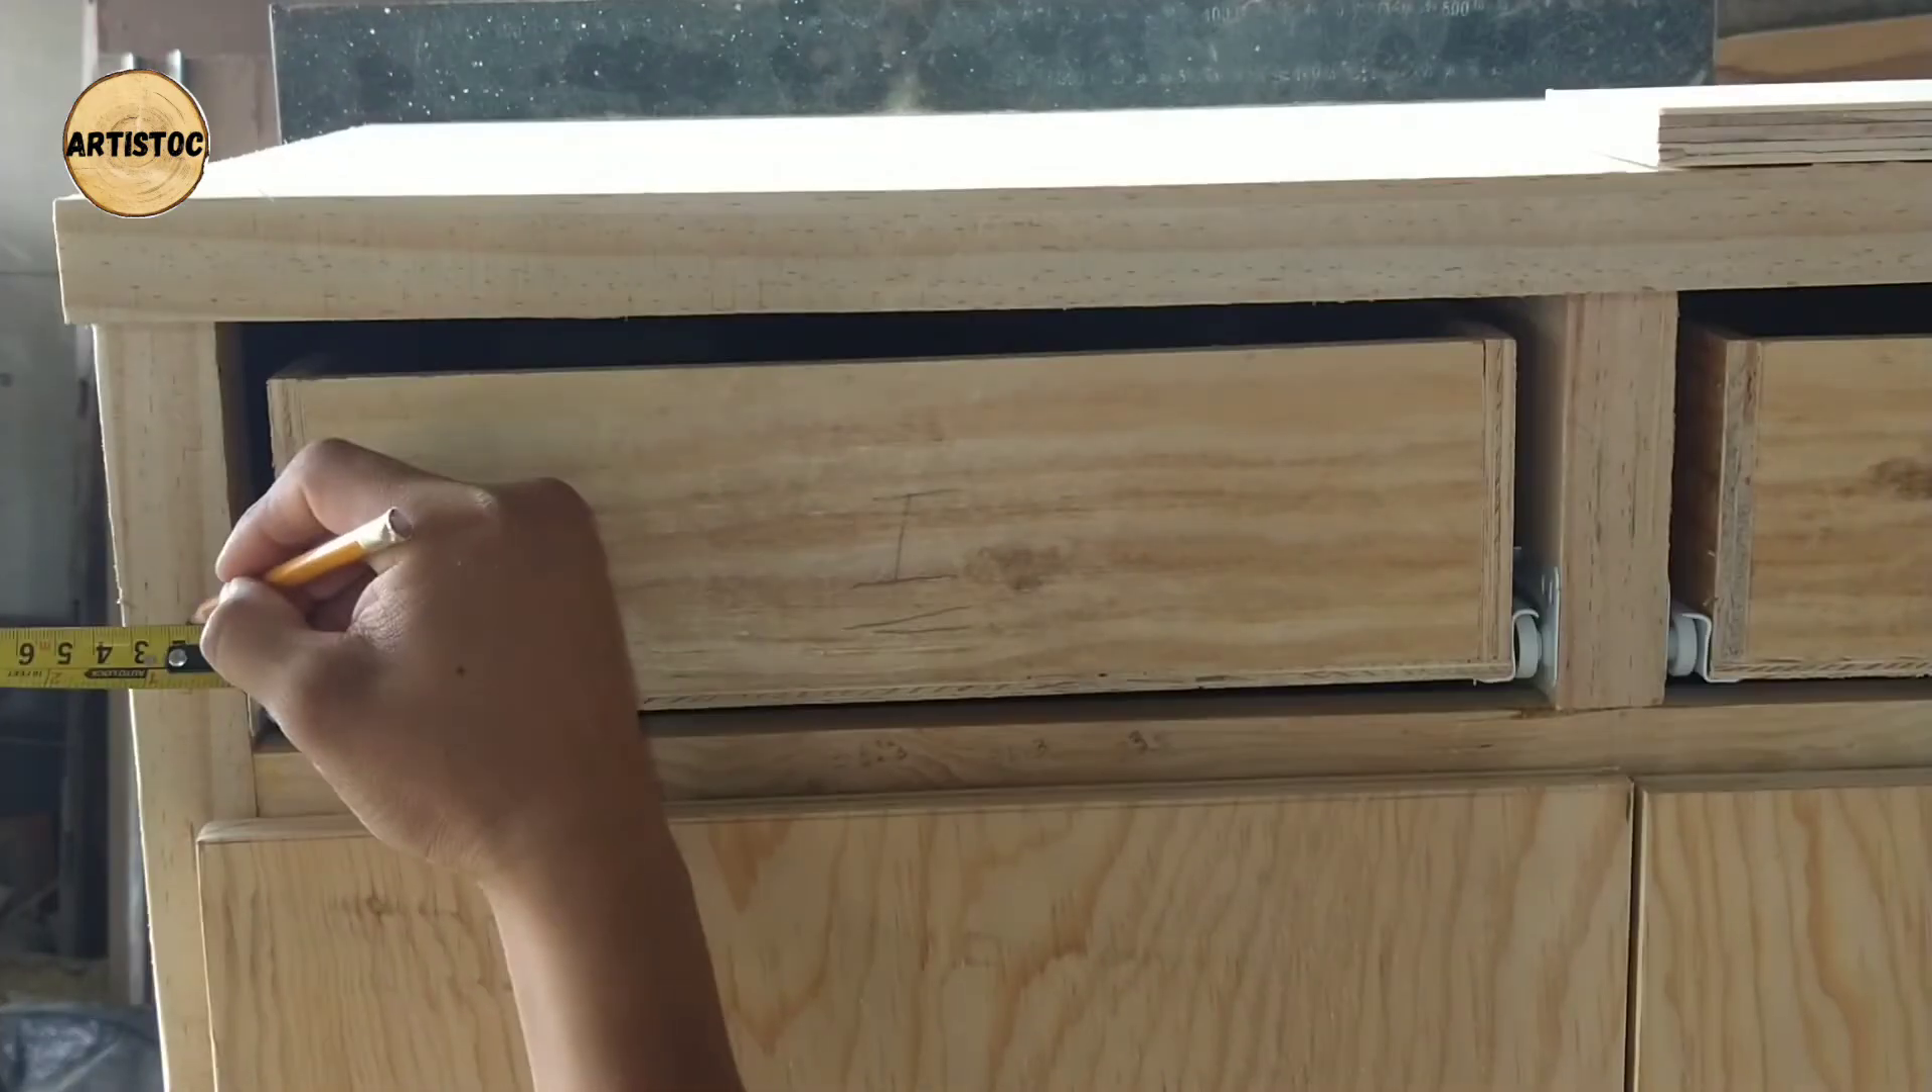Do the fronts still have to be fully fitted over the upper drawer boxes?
Yes.